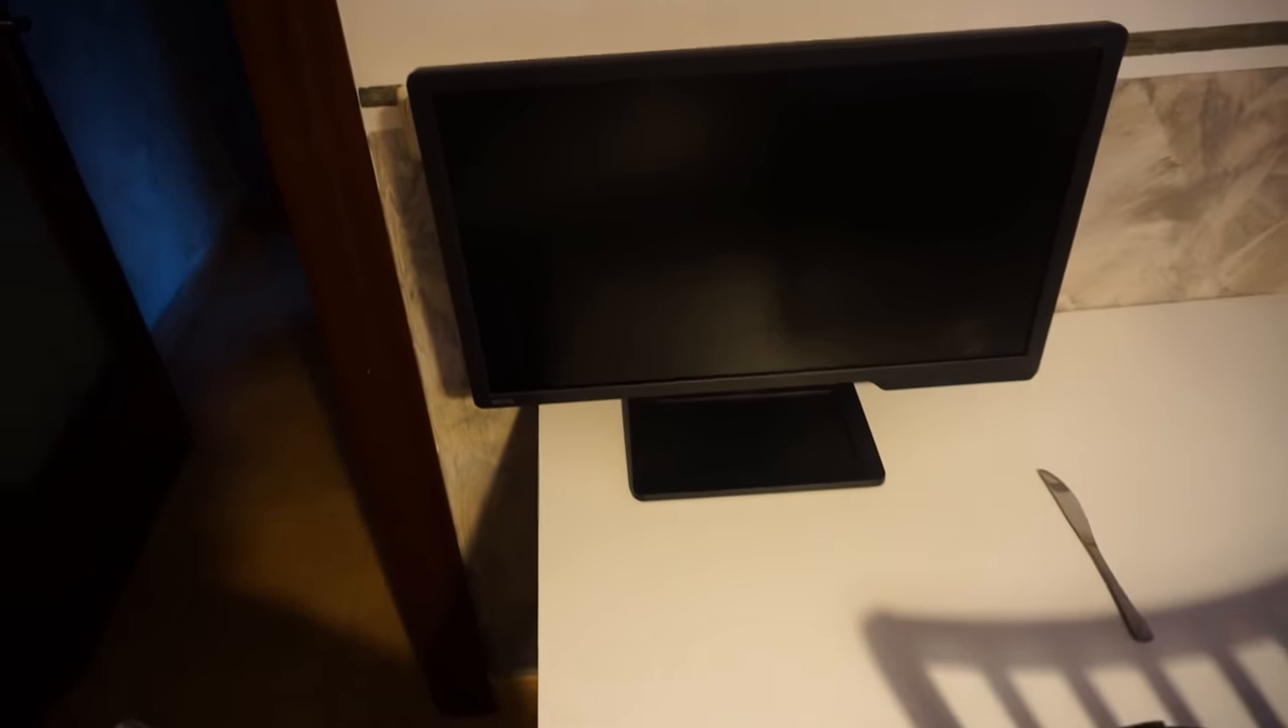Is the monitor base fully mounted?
Yes.